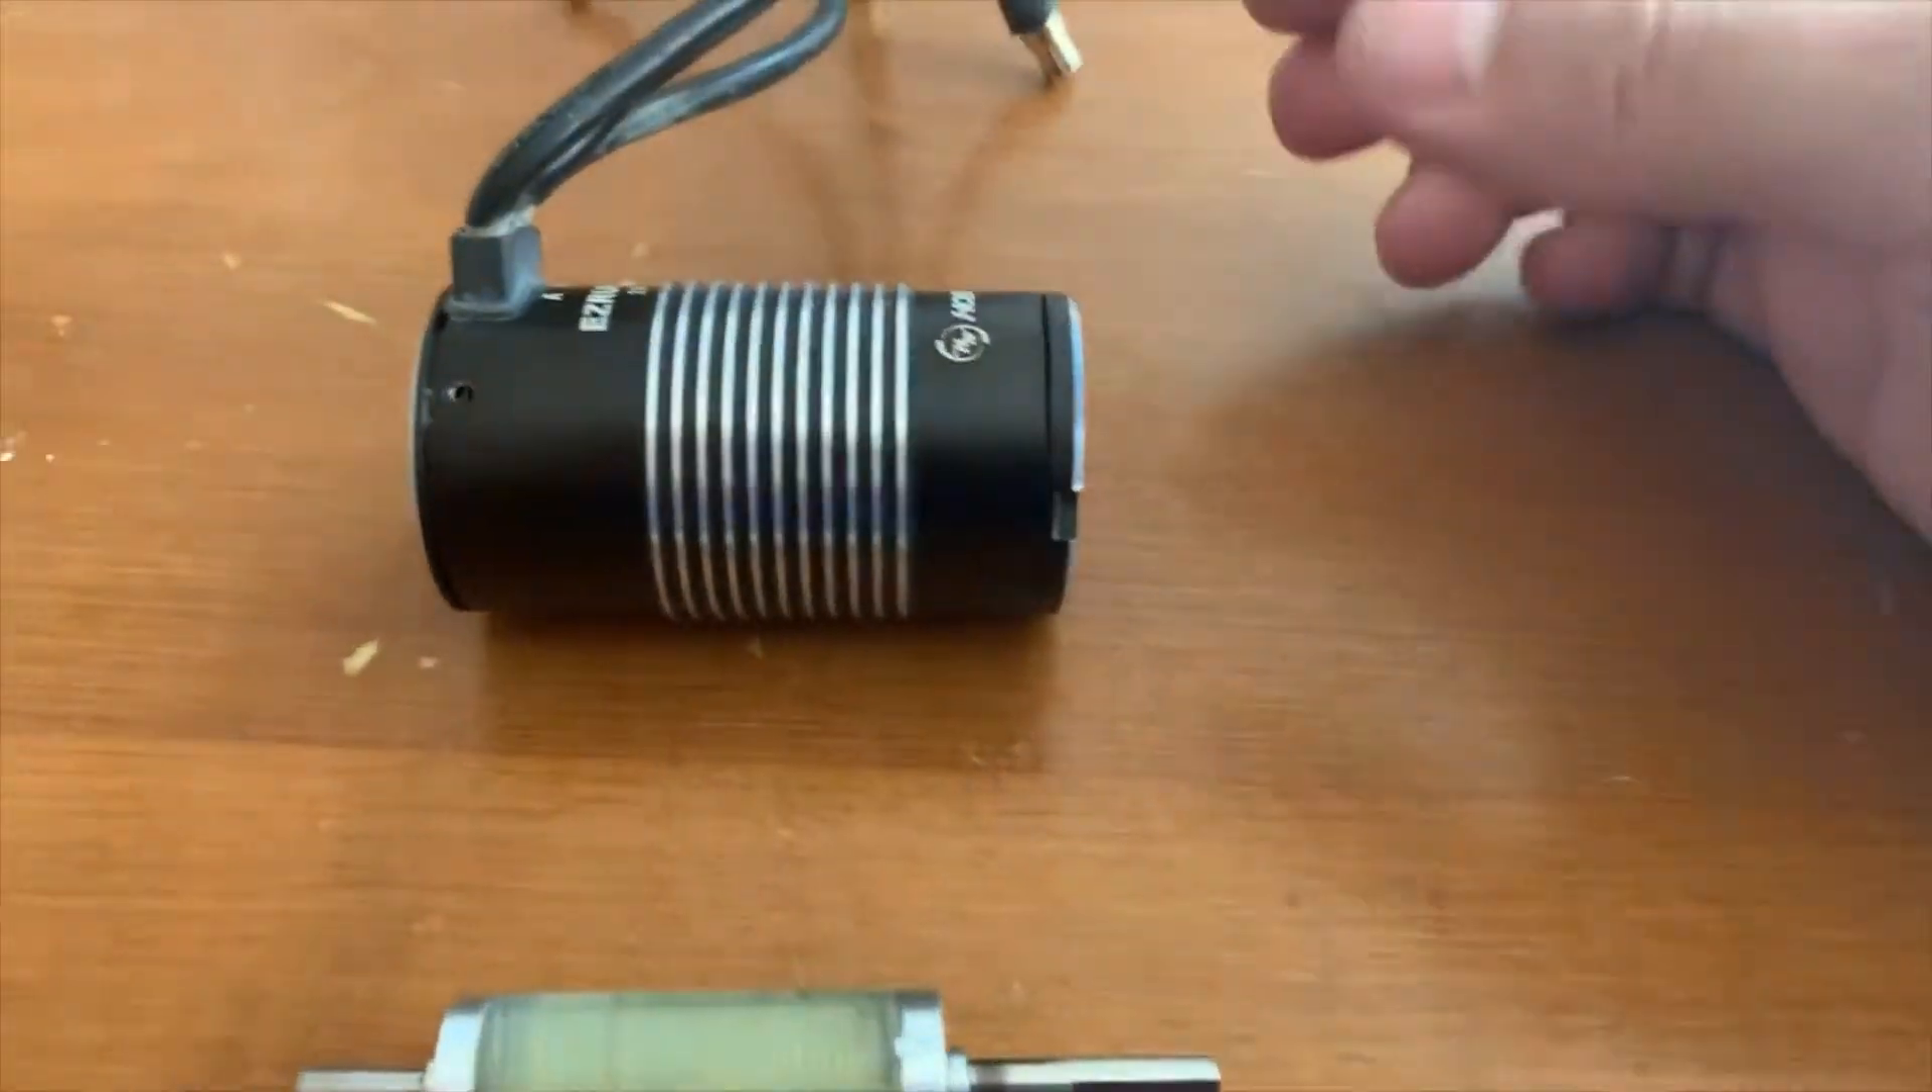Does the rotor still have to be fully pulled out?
No.